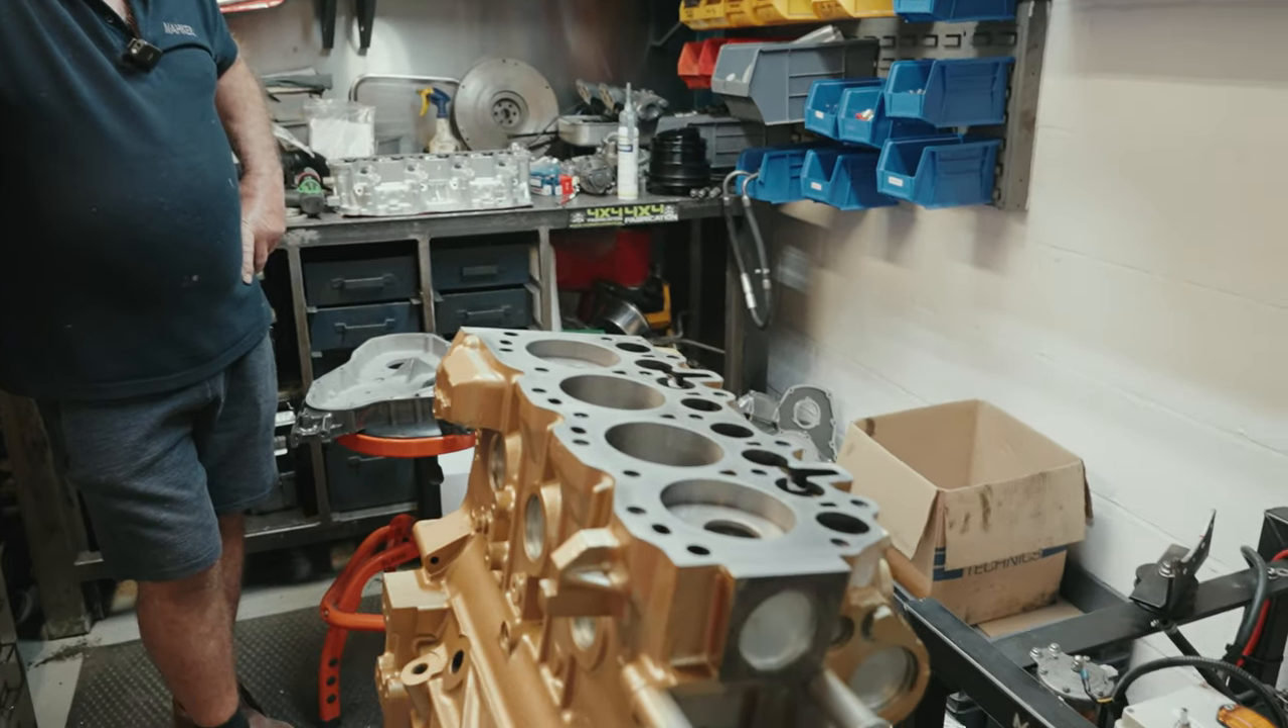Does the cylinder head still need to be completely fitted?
Yes.